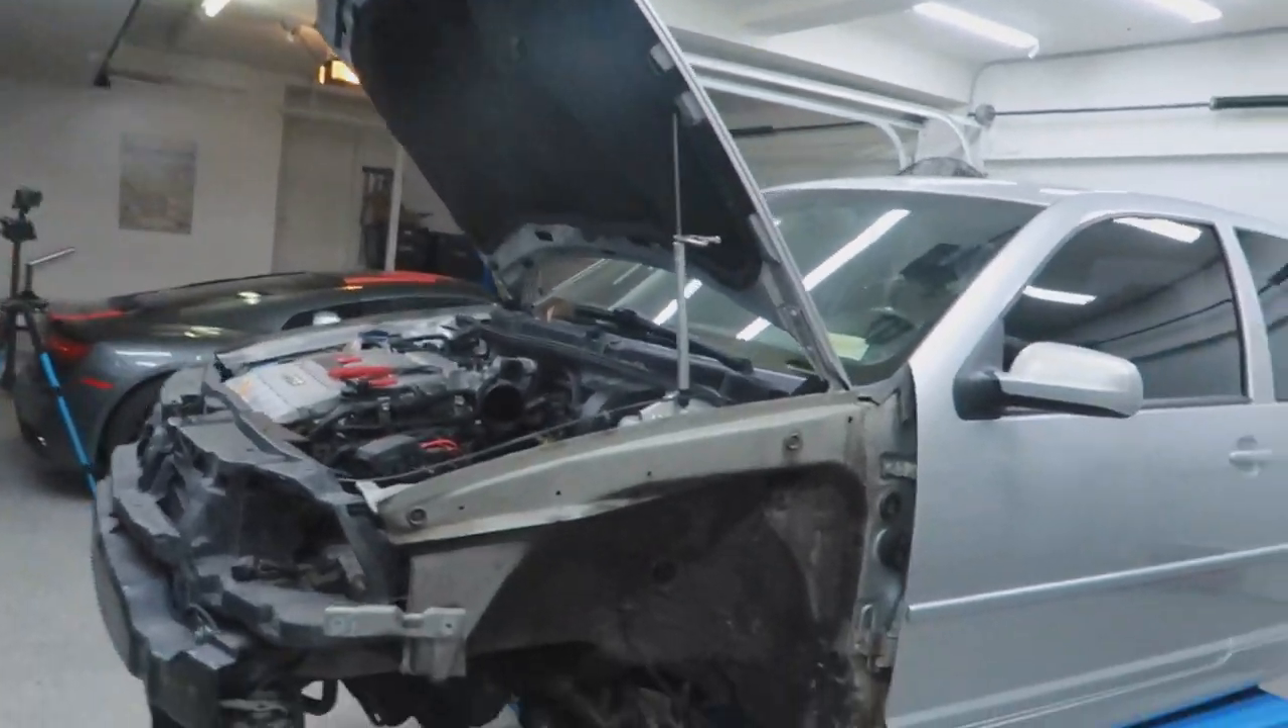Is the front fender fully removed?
Yes.